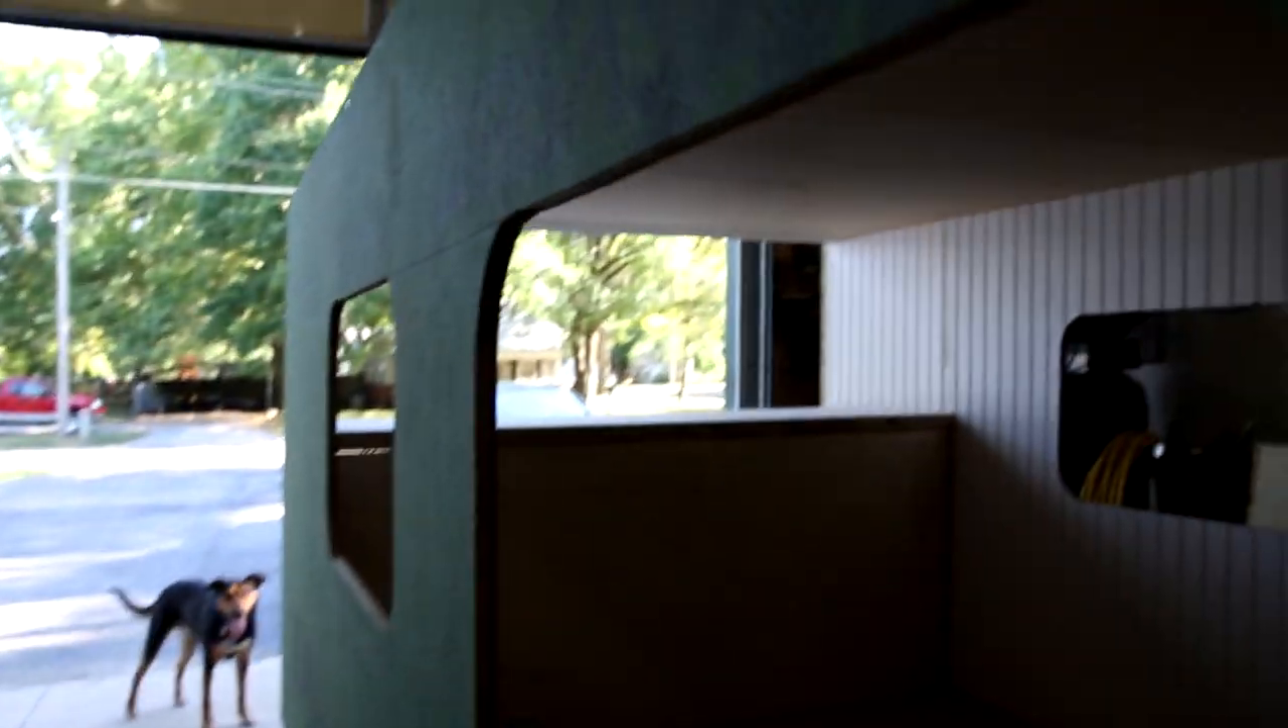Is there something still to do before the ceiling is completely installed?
No.